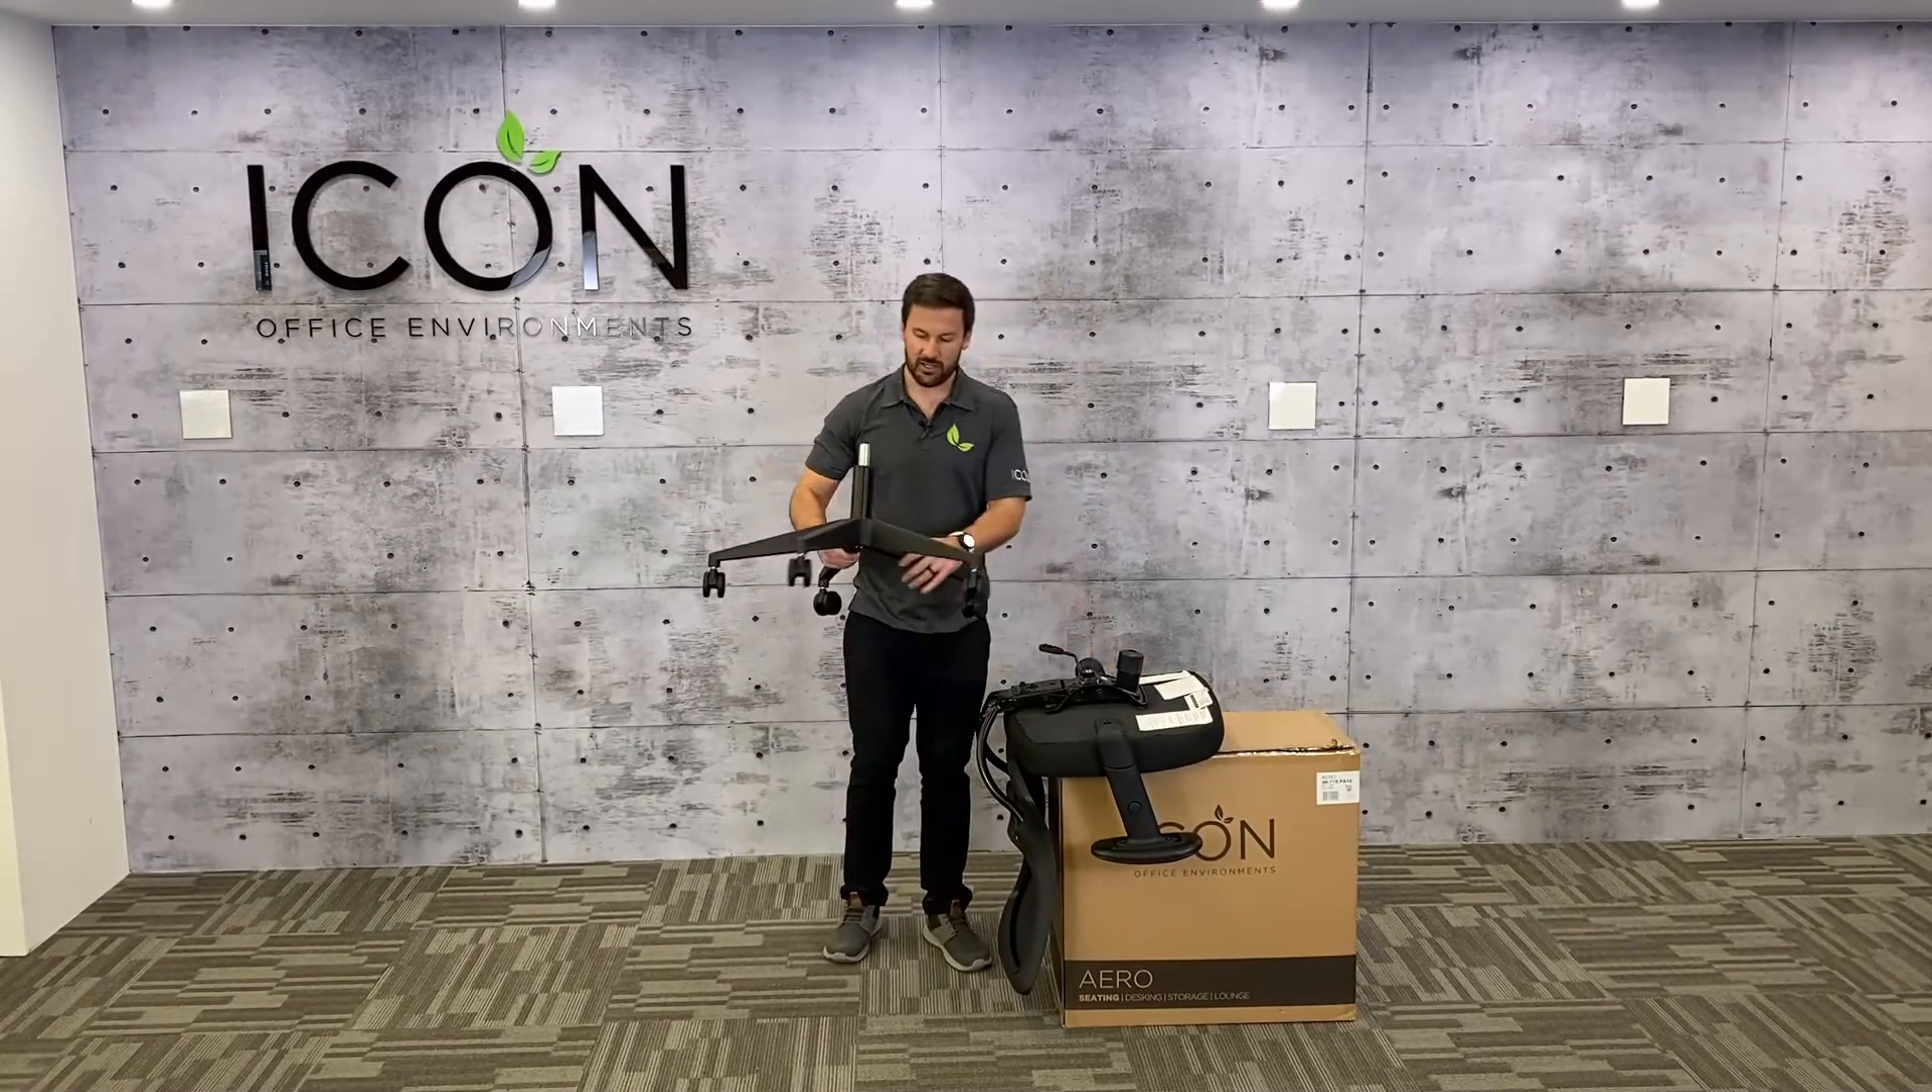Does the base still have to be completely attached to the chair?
Yes.